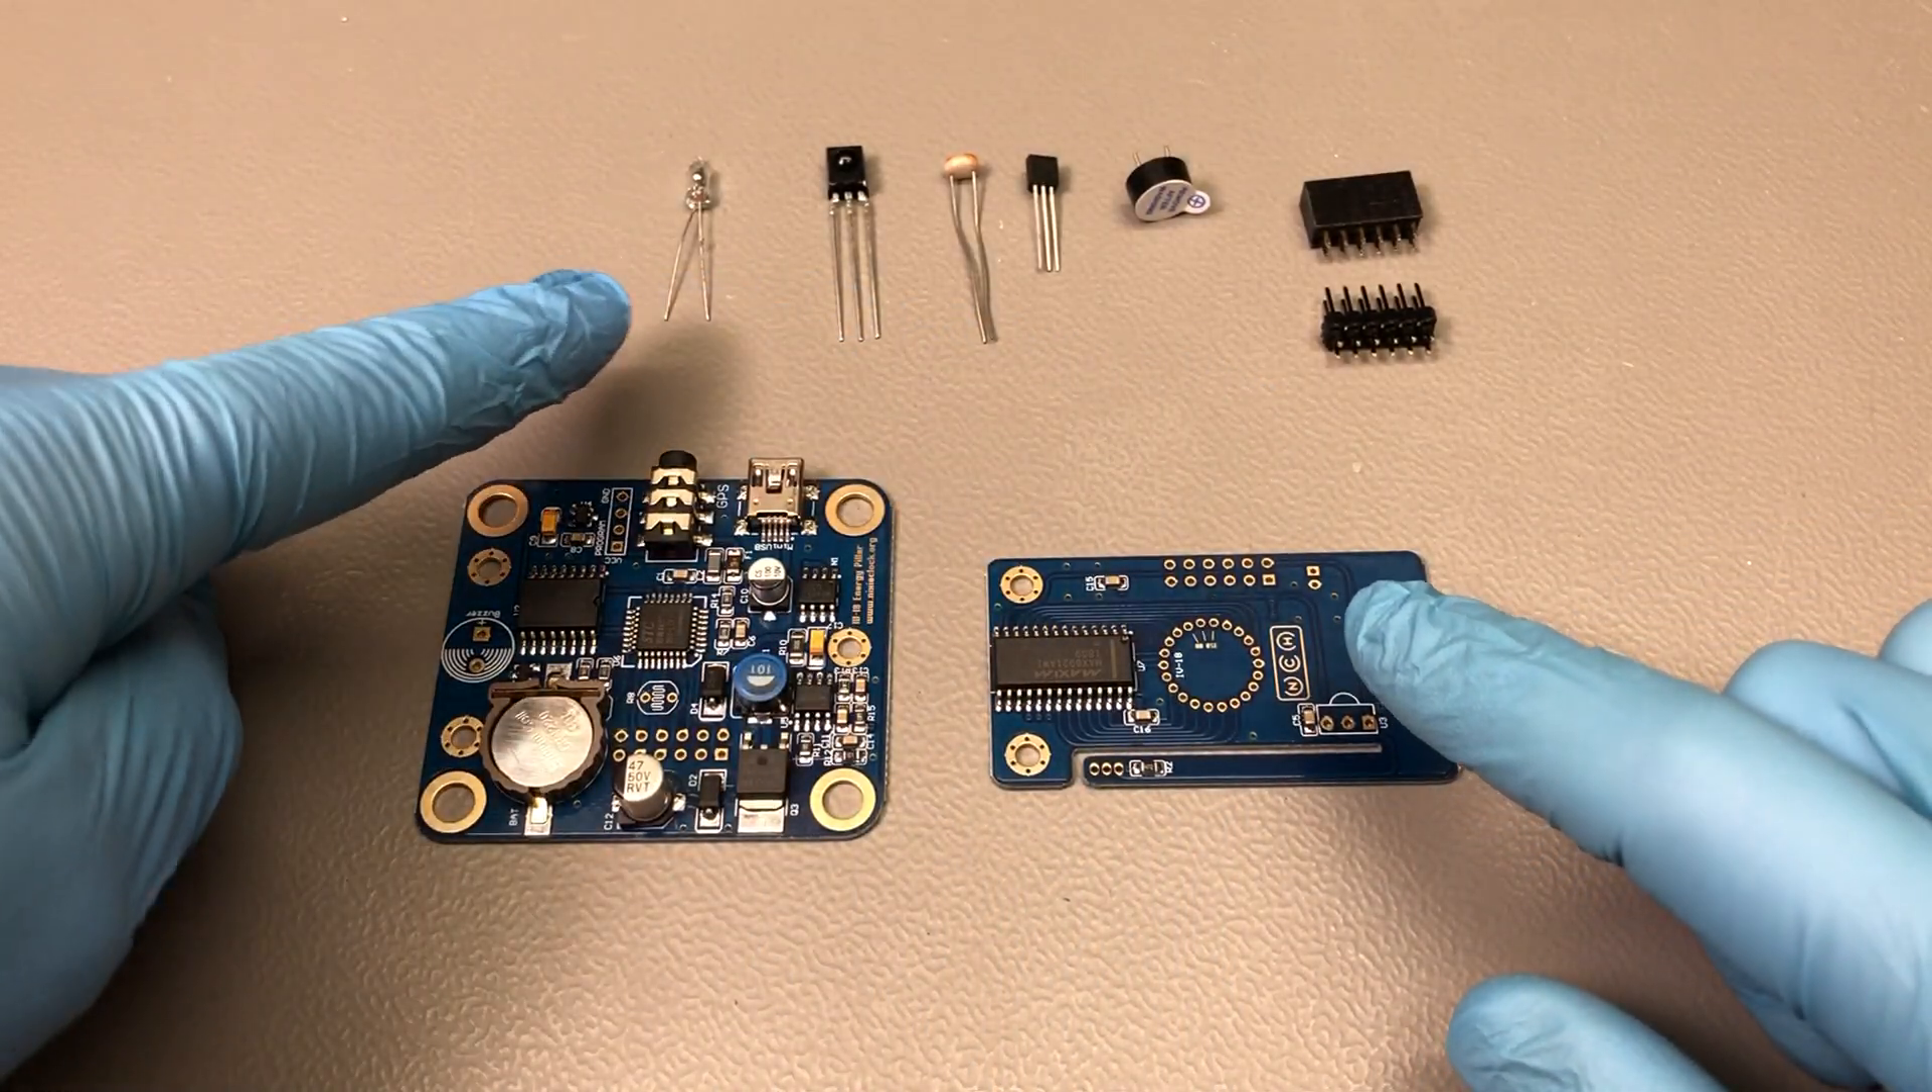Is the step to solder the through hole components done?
No.